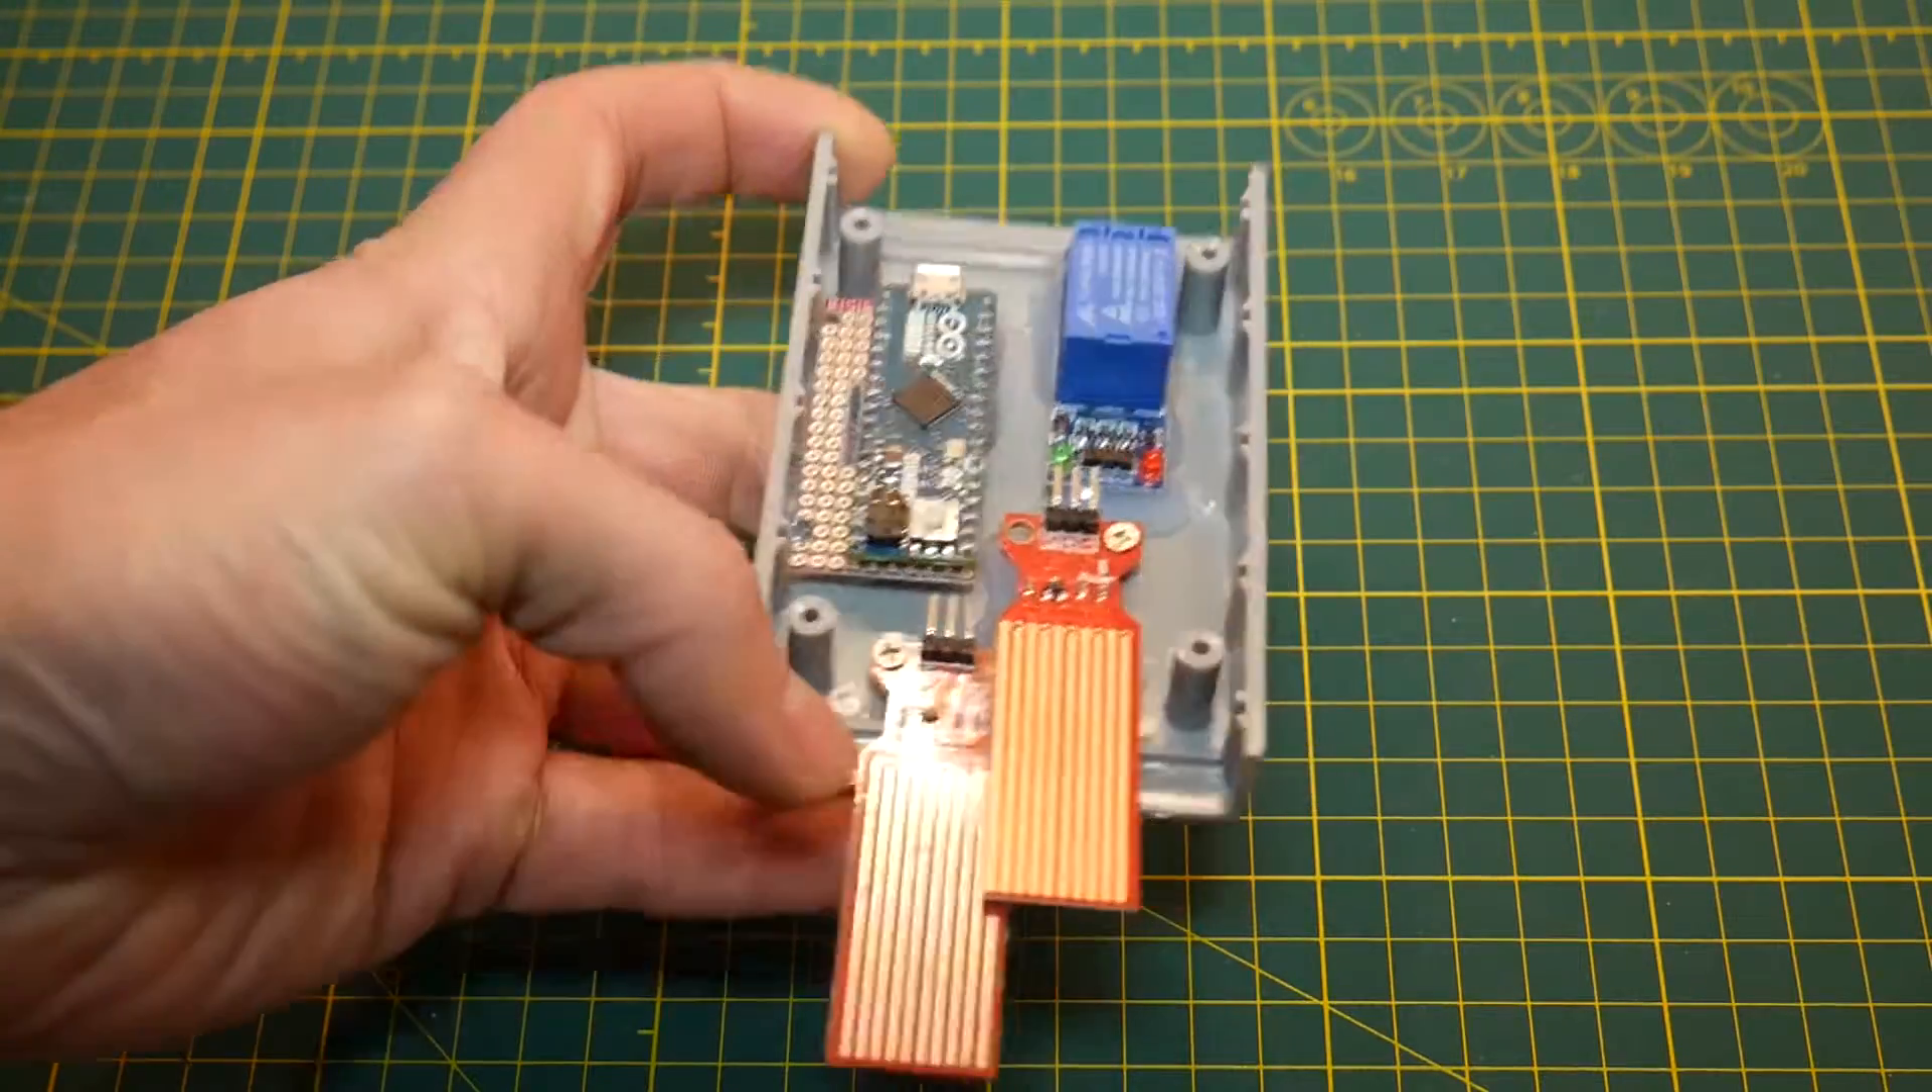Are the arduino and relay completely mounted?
Yes.